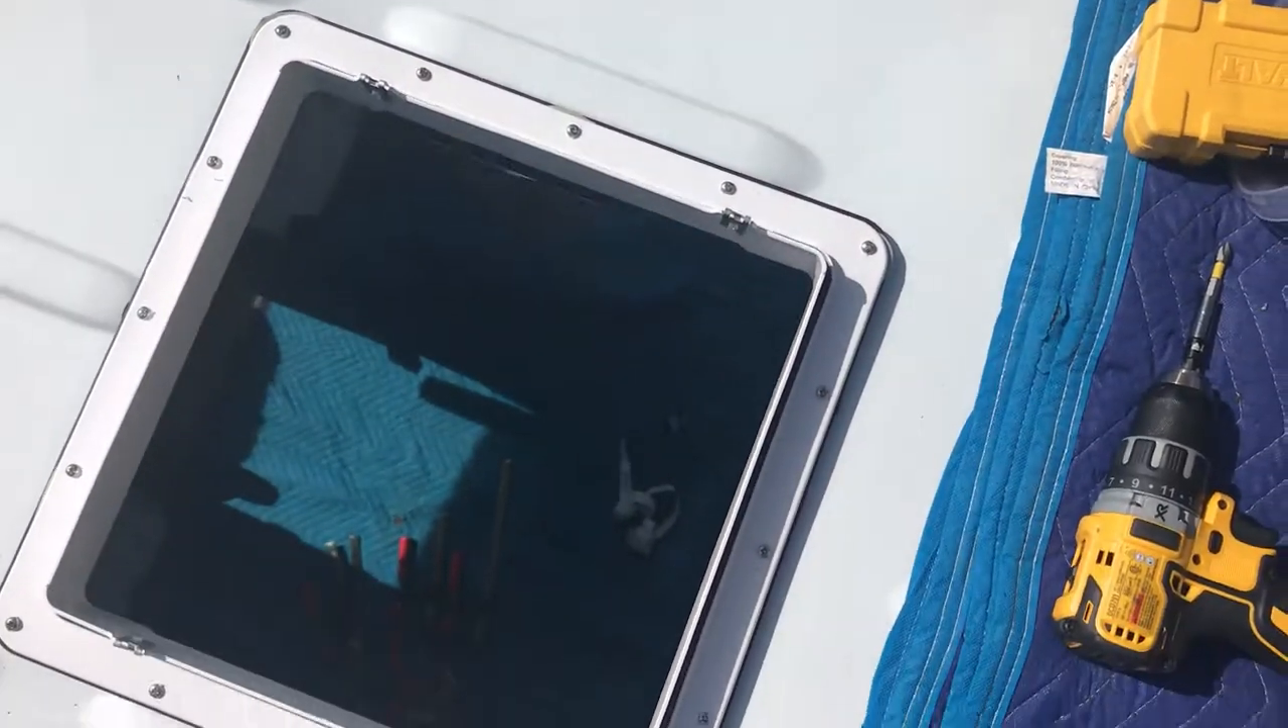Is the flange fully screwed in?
Yes.